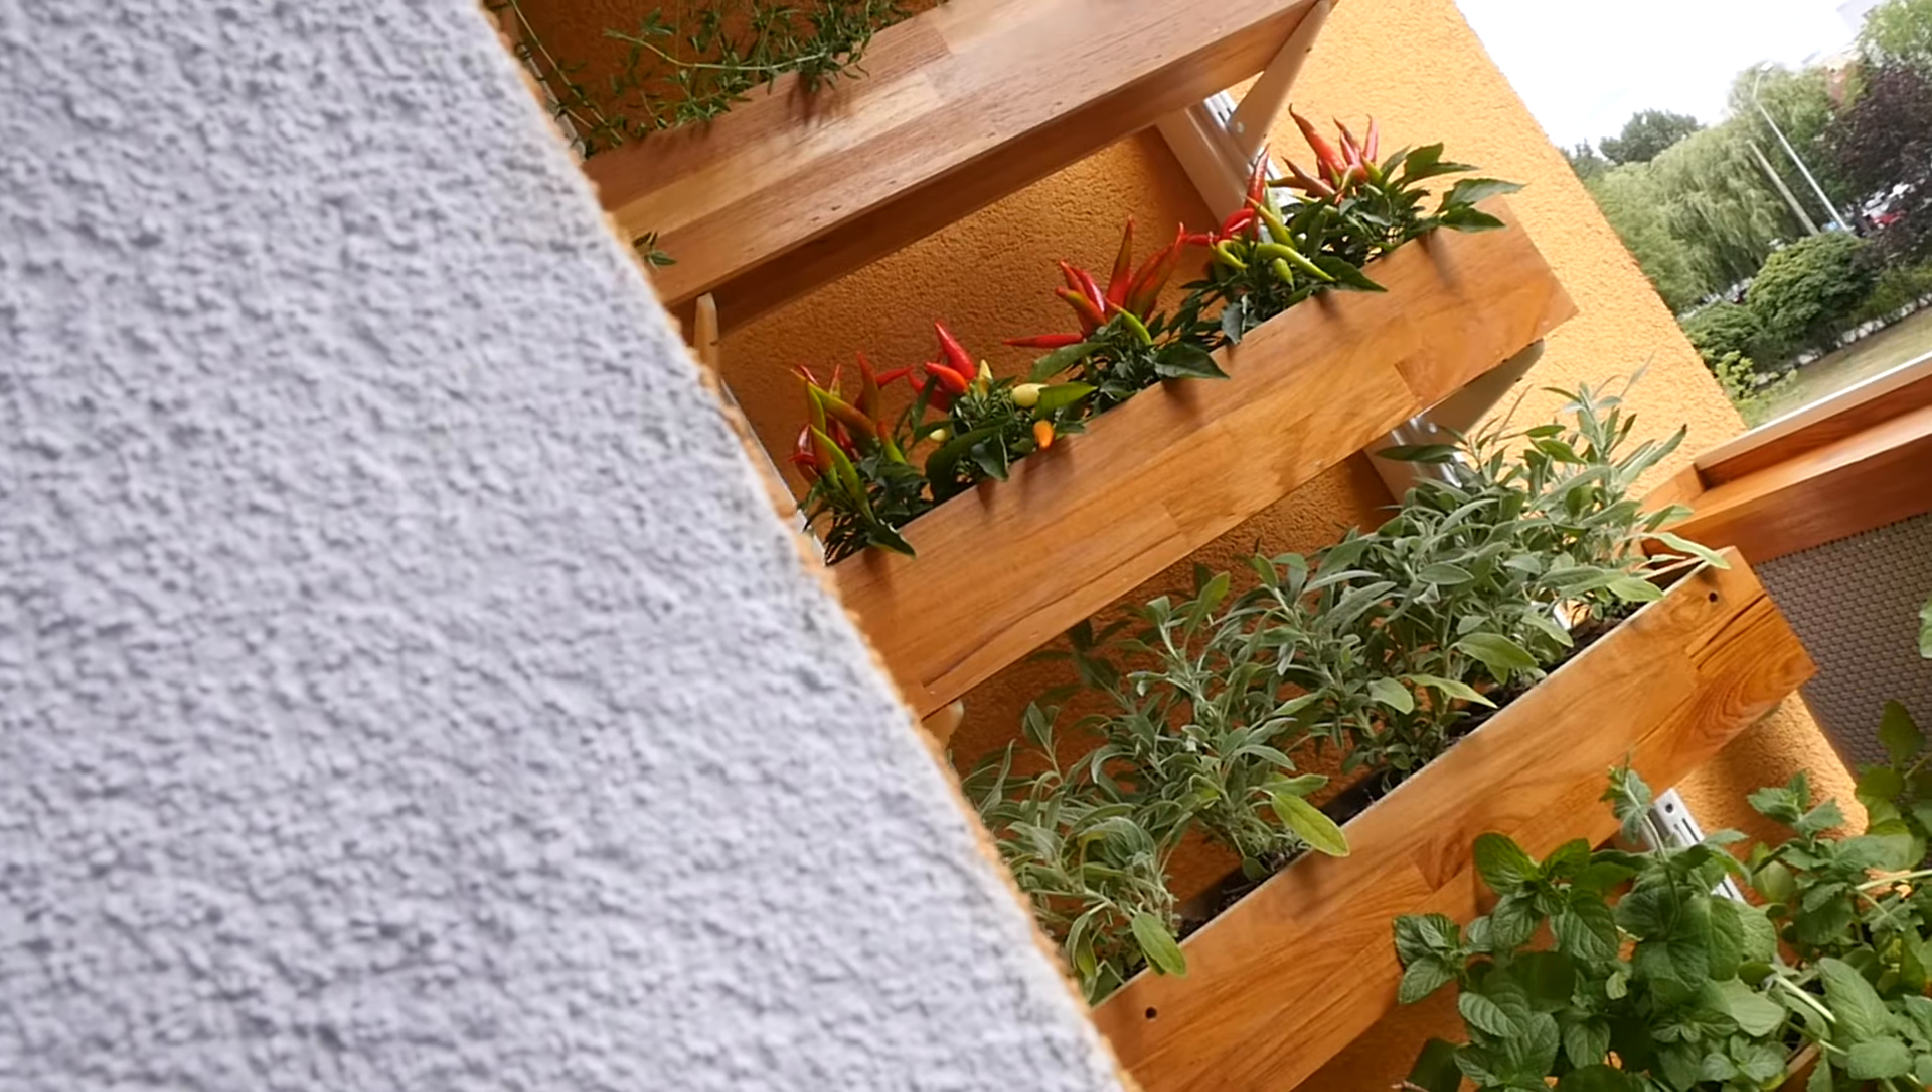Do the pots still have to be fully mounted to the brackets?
No.